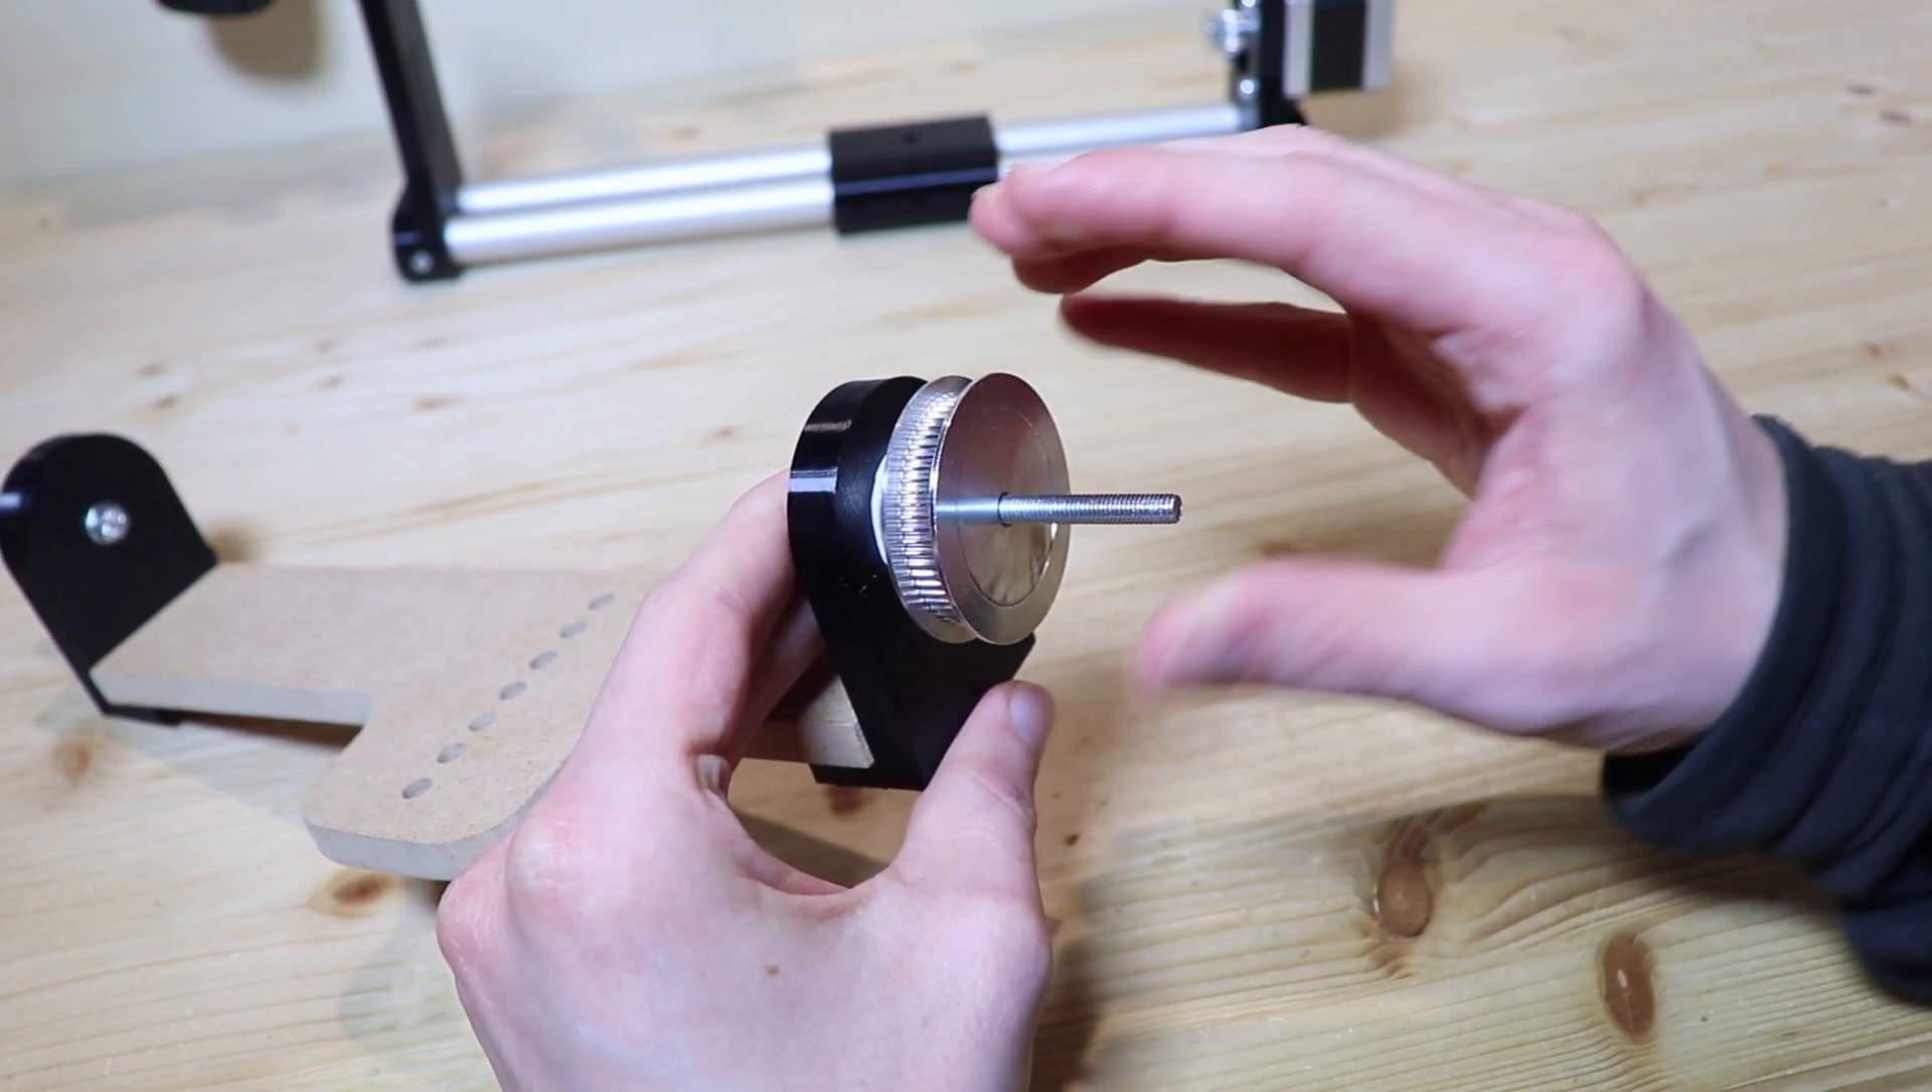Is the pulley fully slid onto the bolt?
Yes.